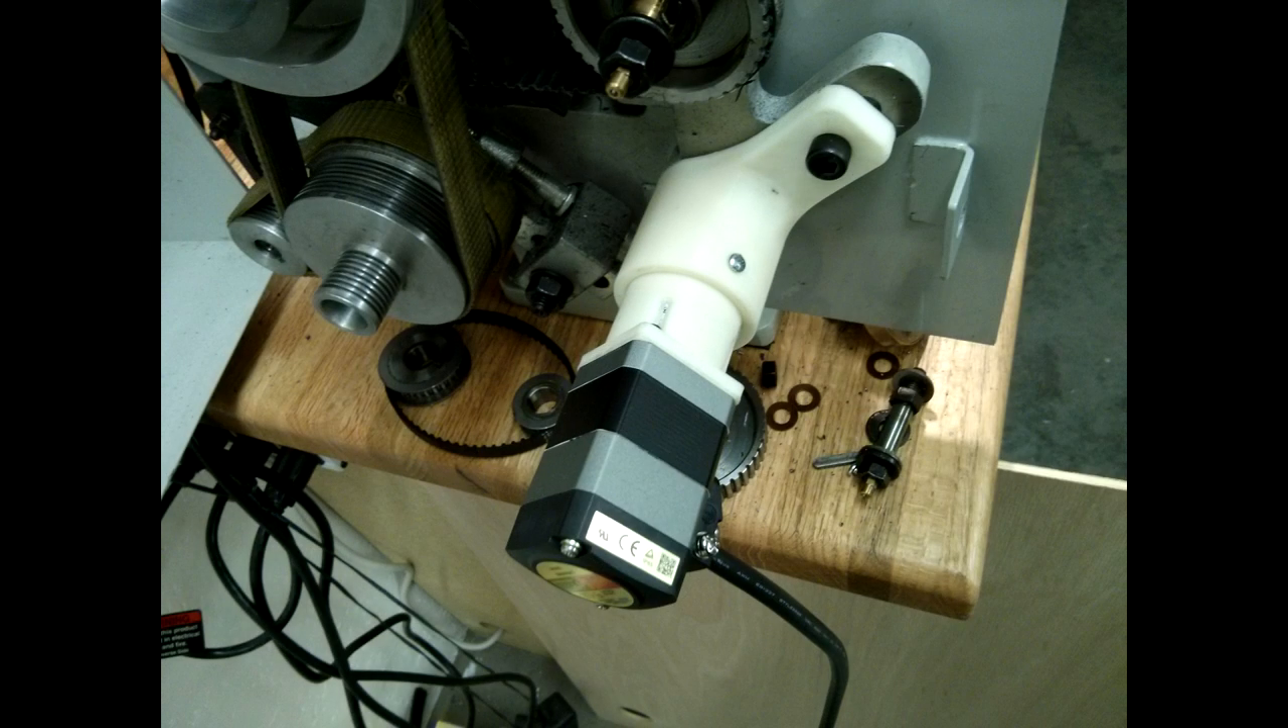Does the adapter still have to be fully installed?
No.